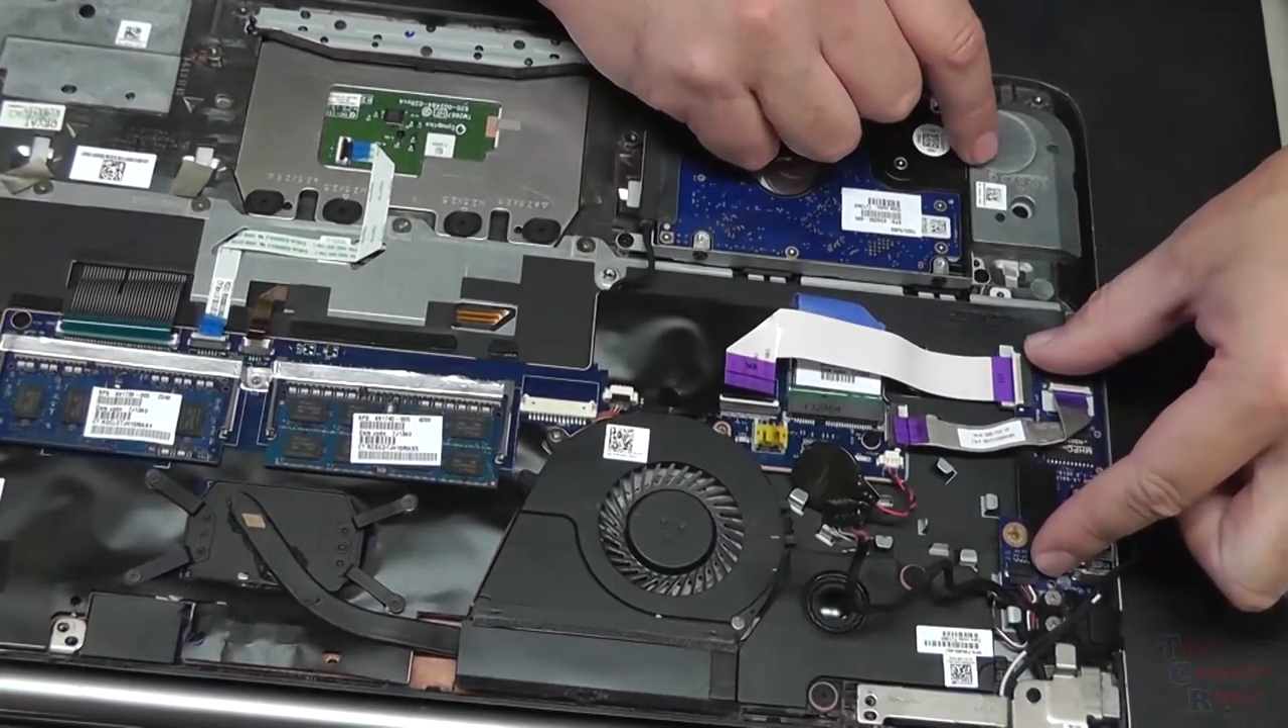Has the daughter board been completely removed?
No.